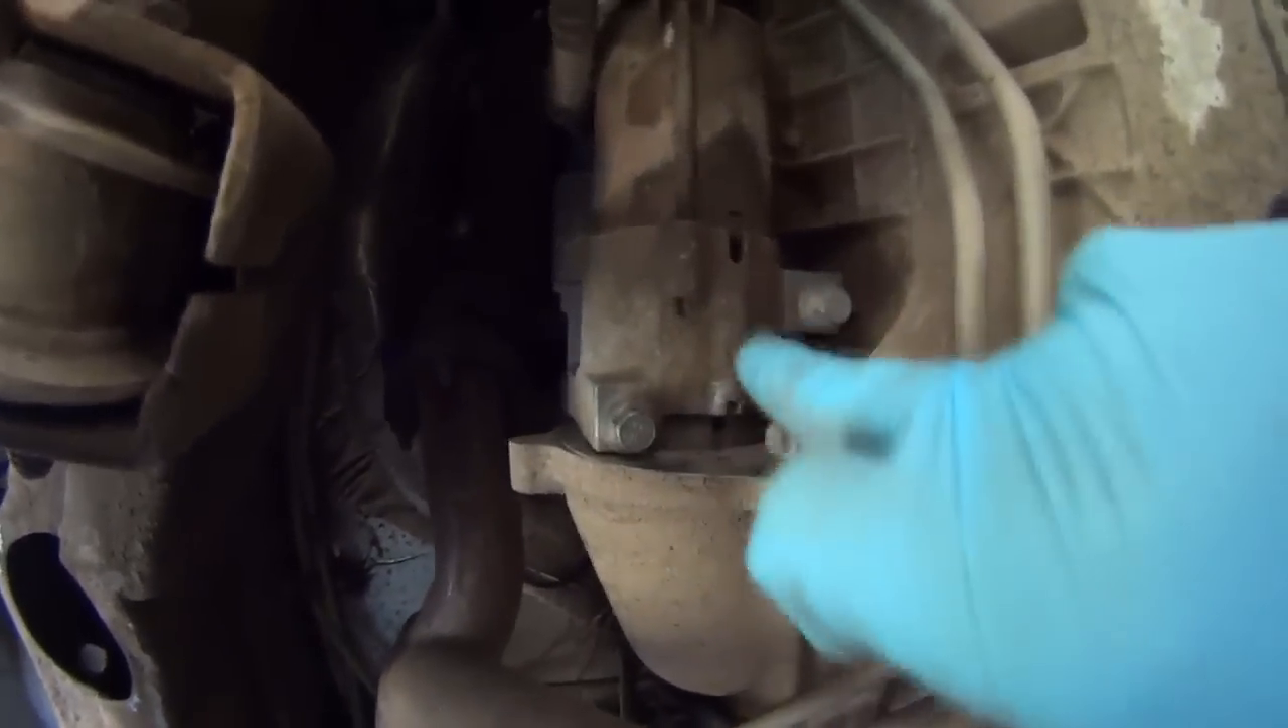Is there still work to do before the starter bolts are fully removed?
Yes.